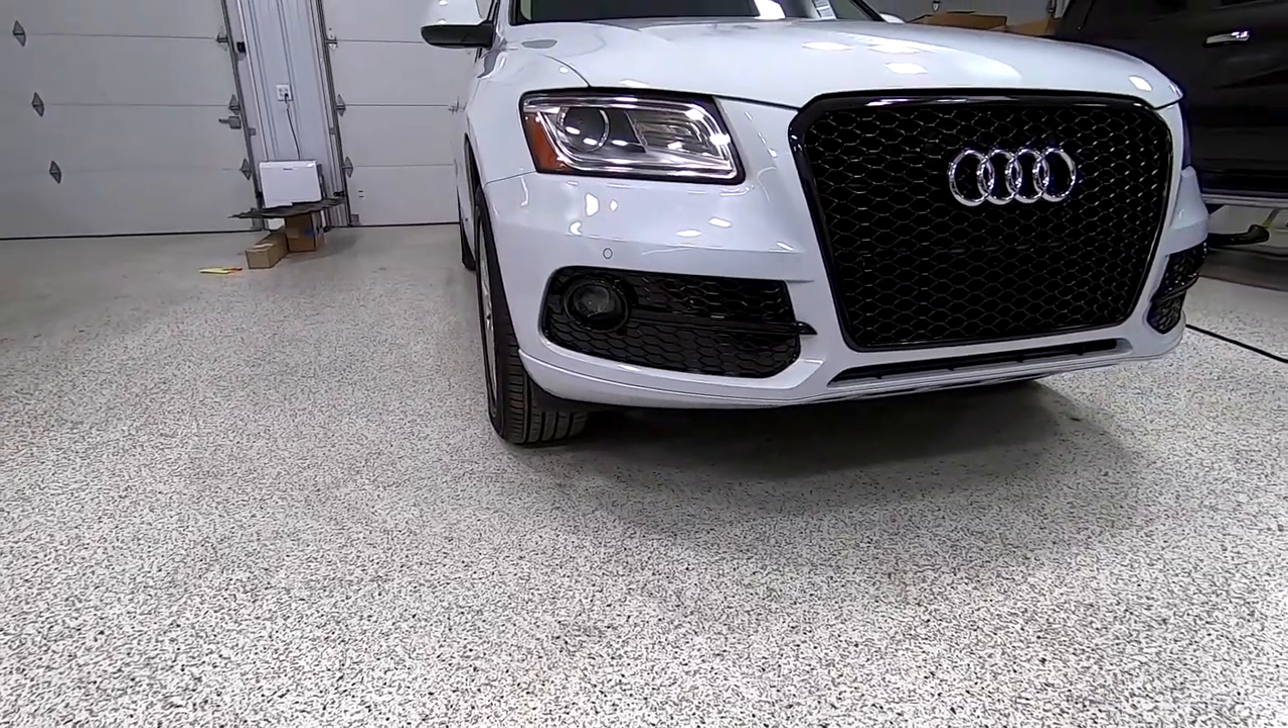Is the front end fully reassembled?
Yes.